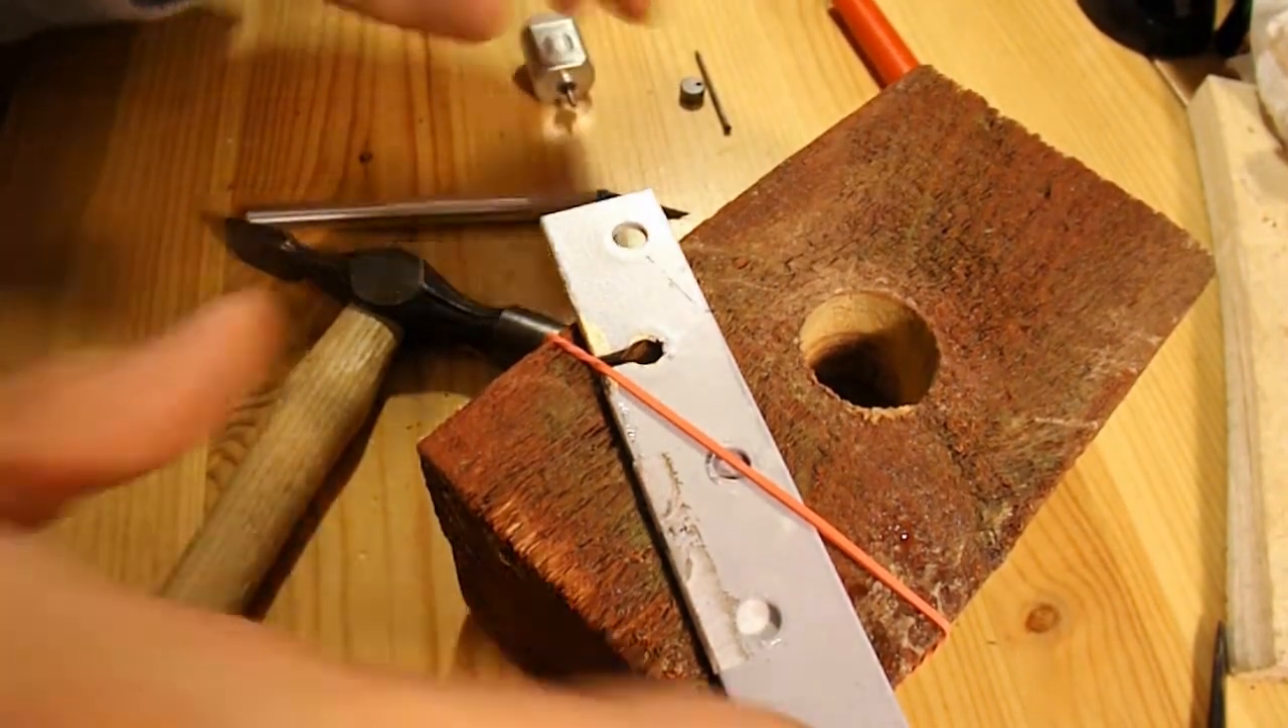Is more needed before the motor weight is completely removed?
No.